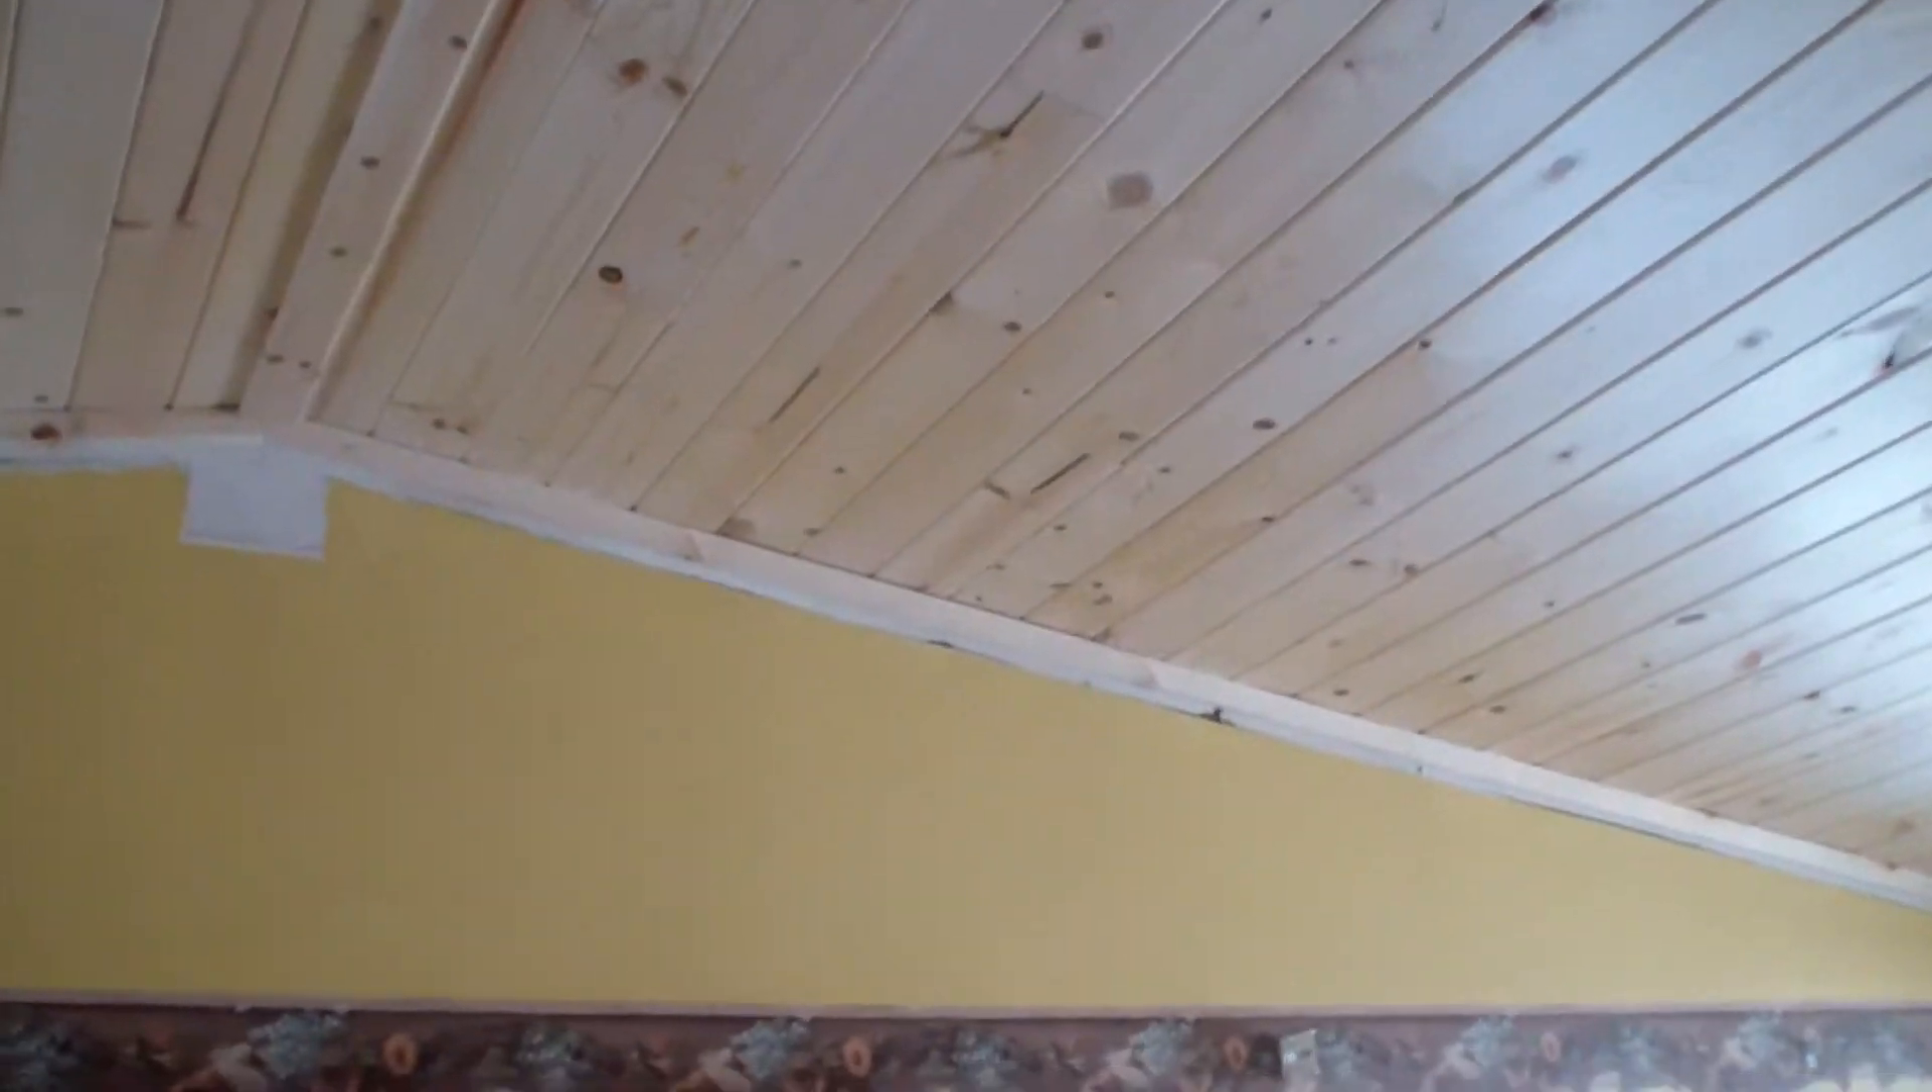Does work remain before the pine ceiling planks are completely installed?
No.